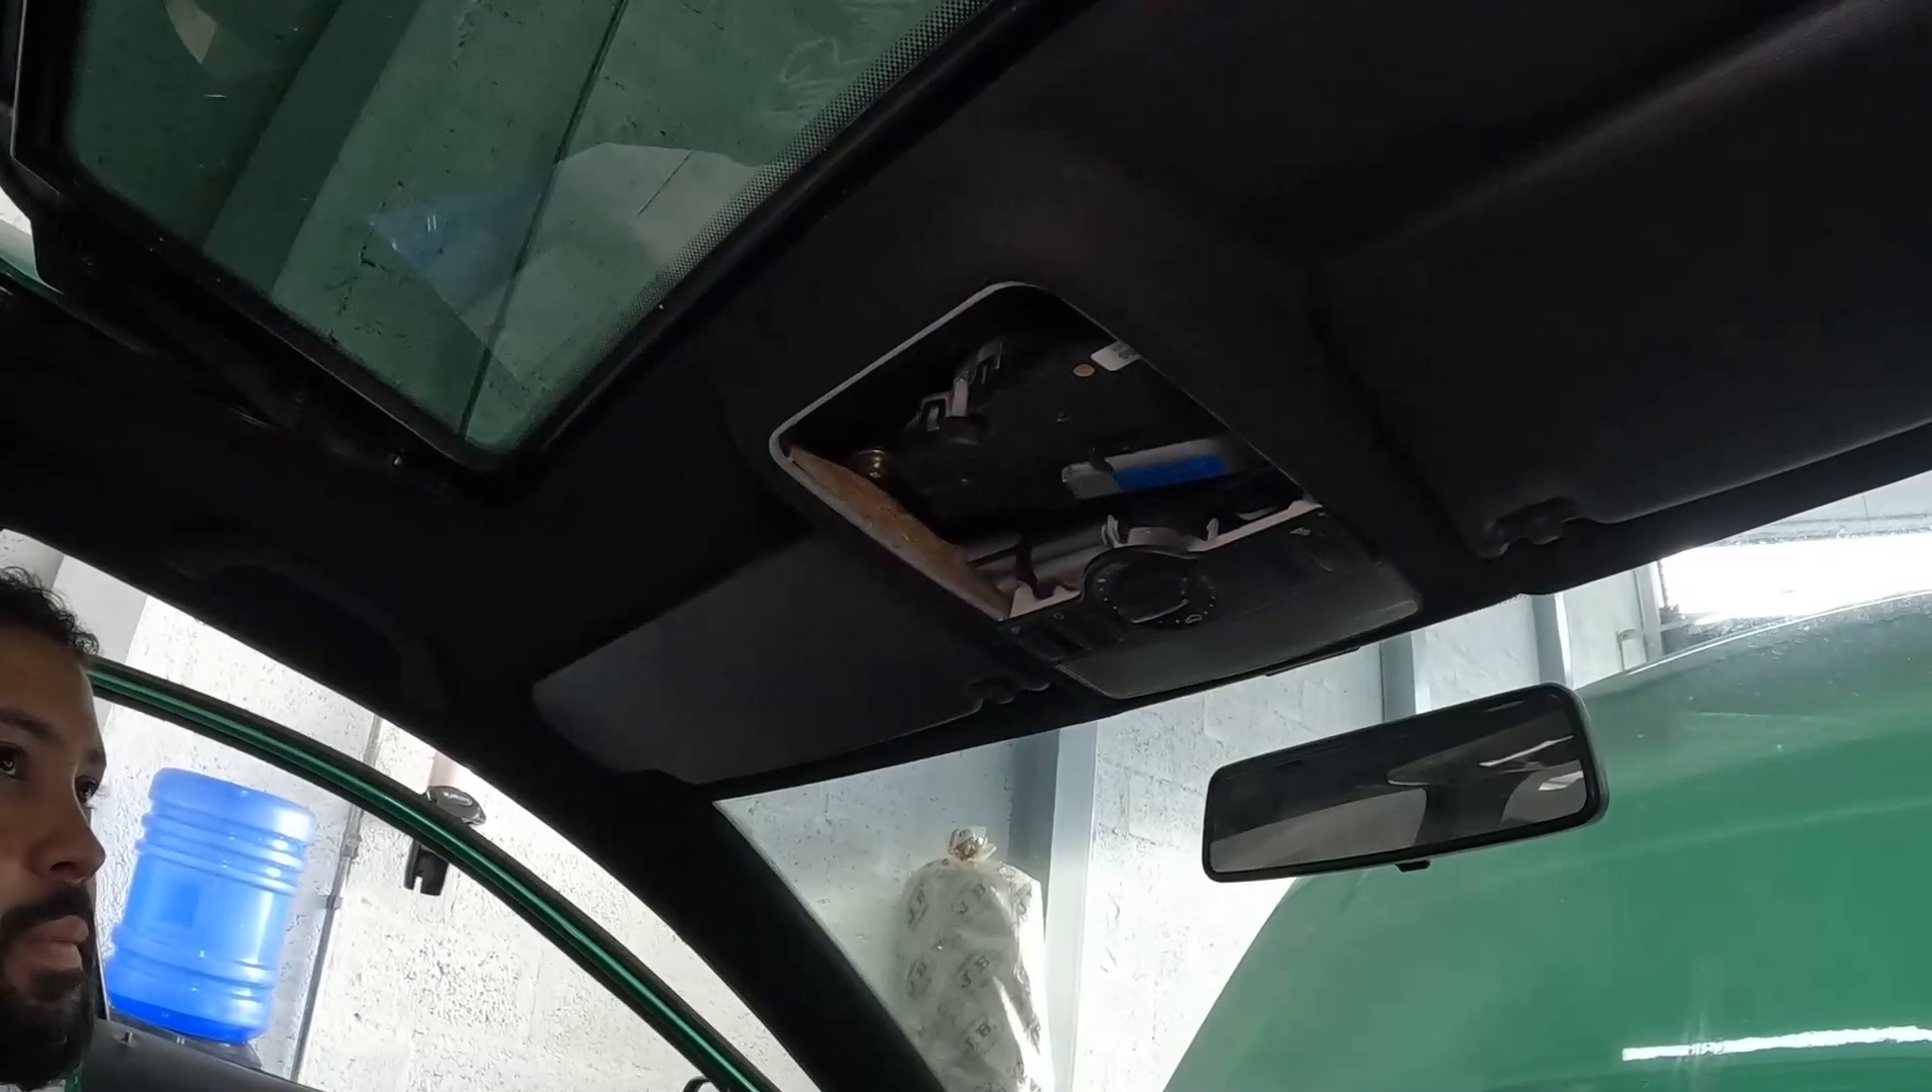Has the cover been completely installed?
No.